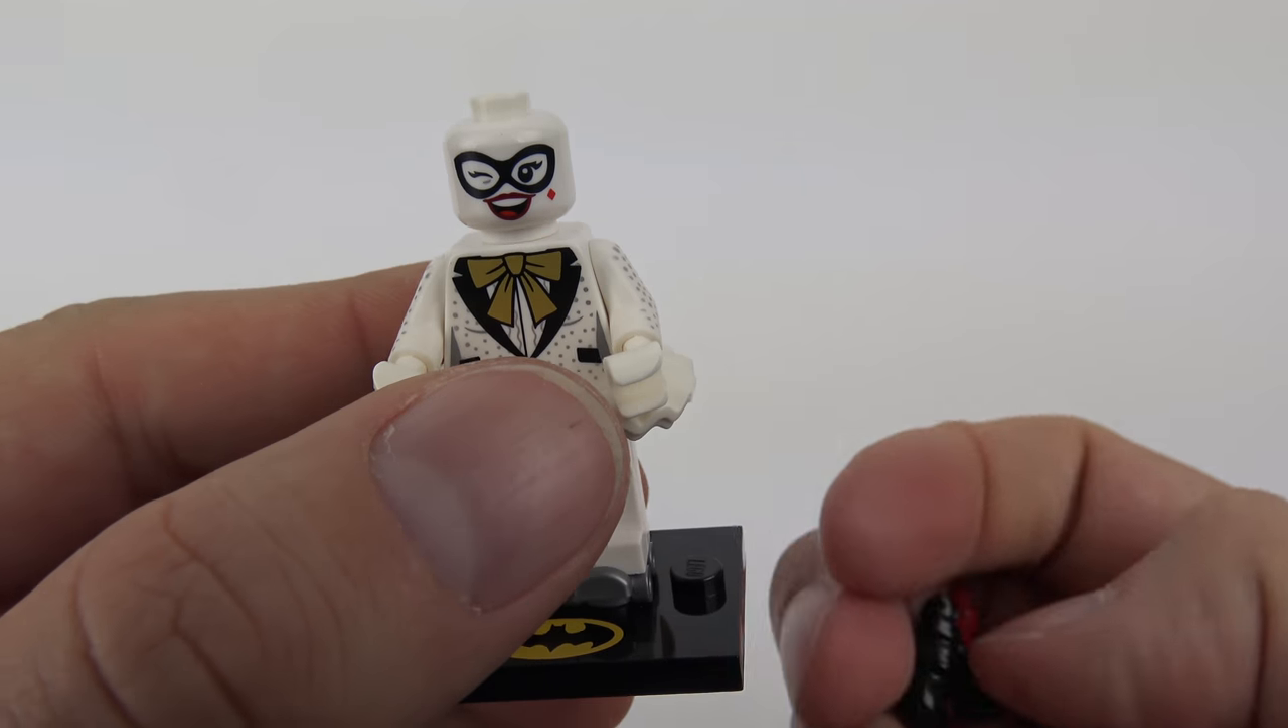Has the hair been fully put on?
No.